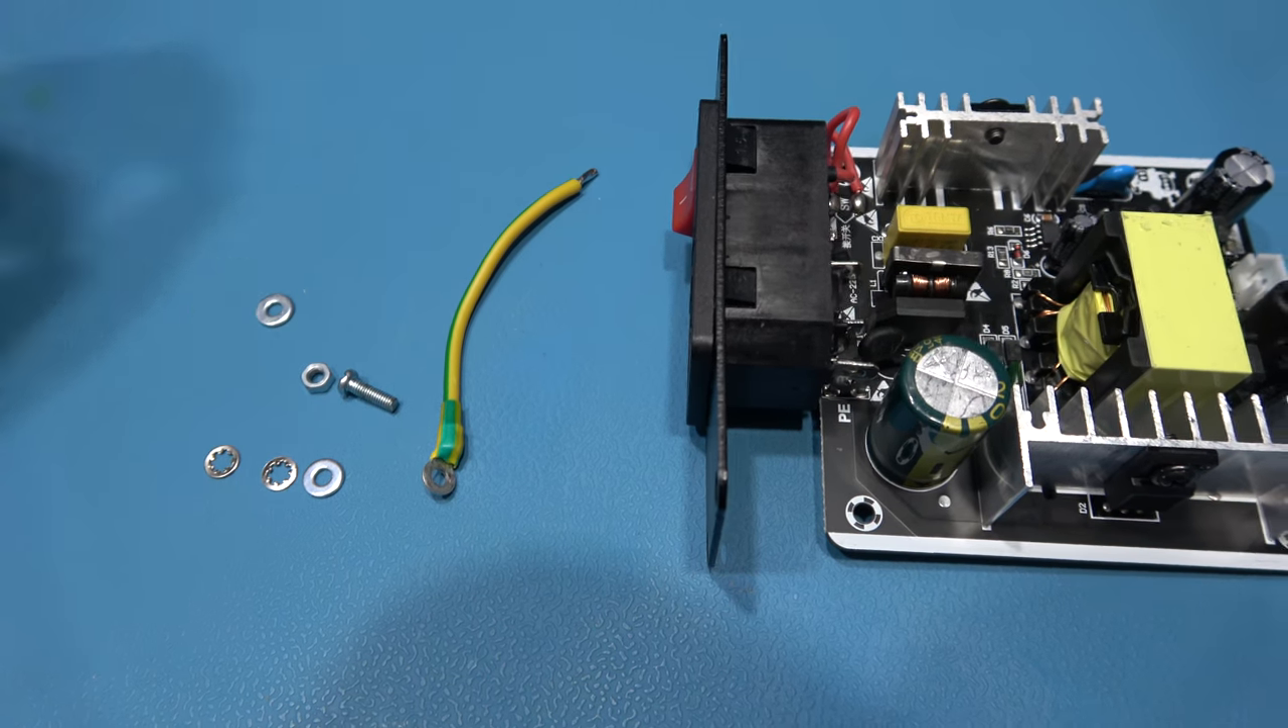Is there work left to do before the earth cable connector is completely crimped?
No.